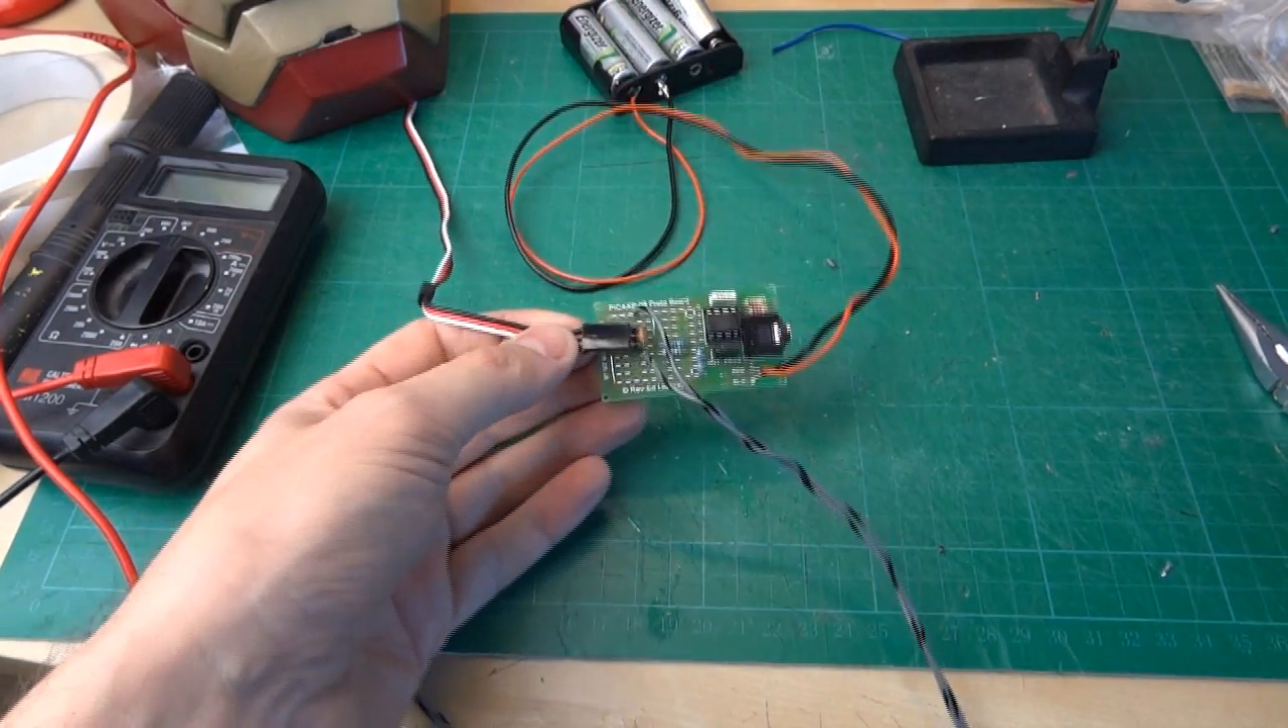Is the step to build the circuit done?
Yes.